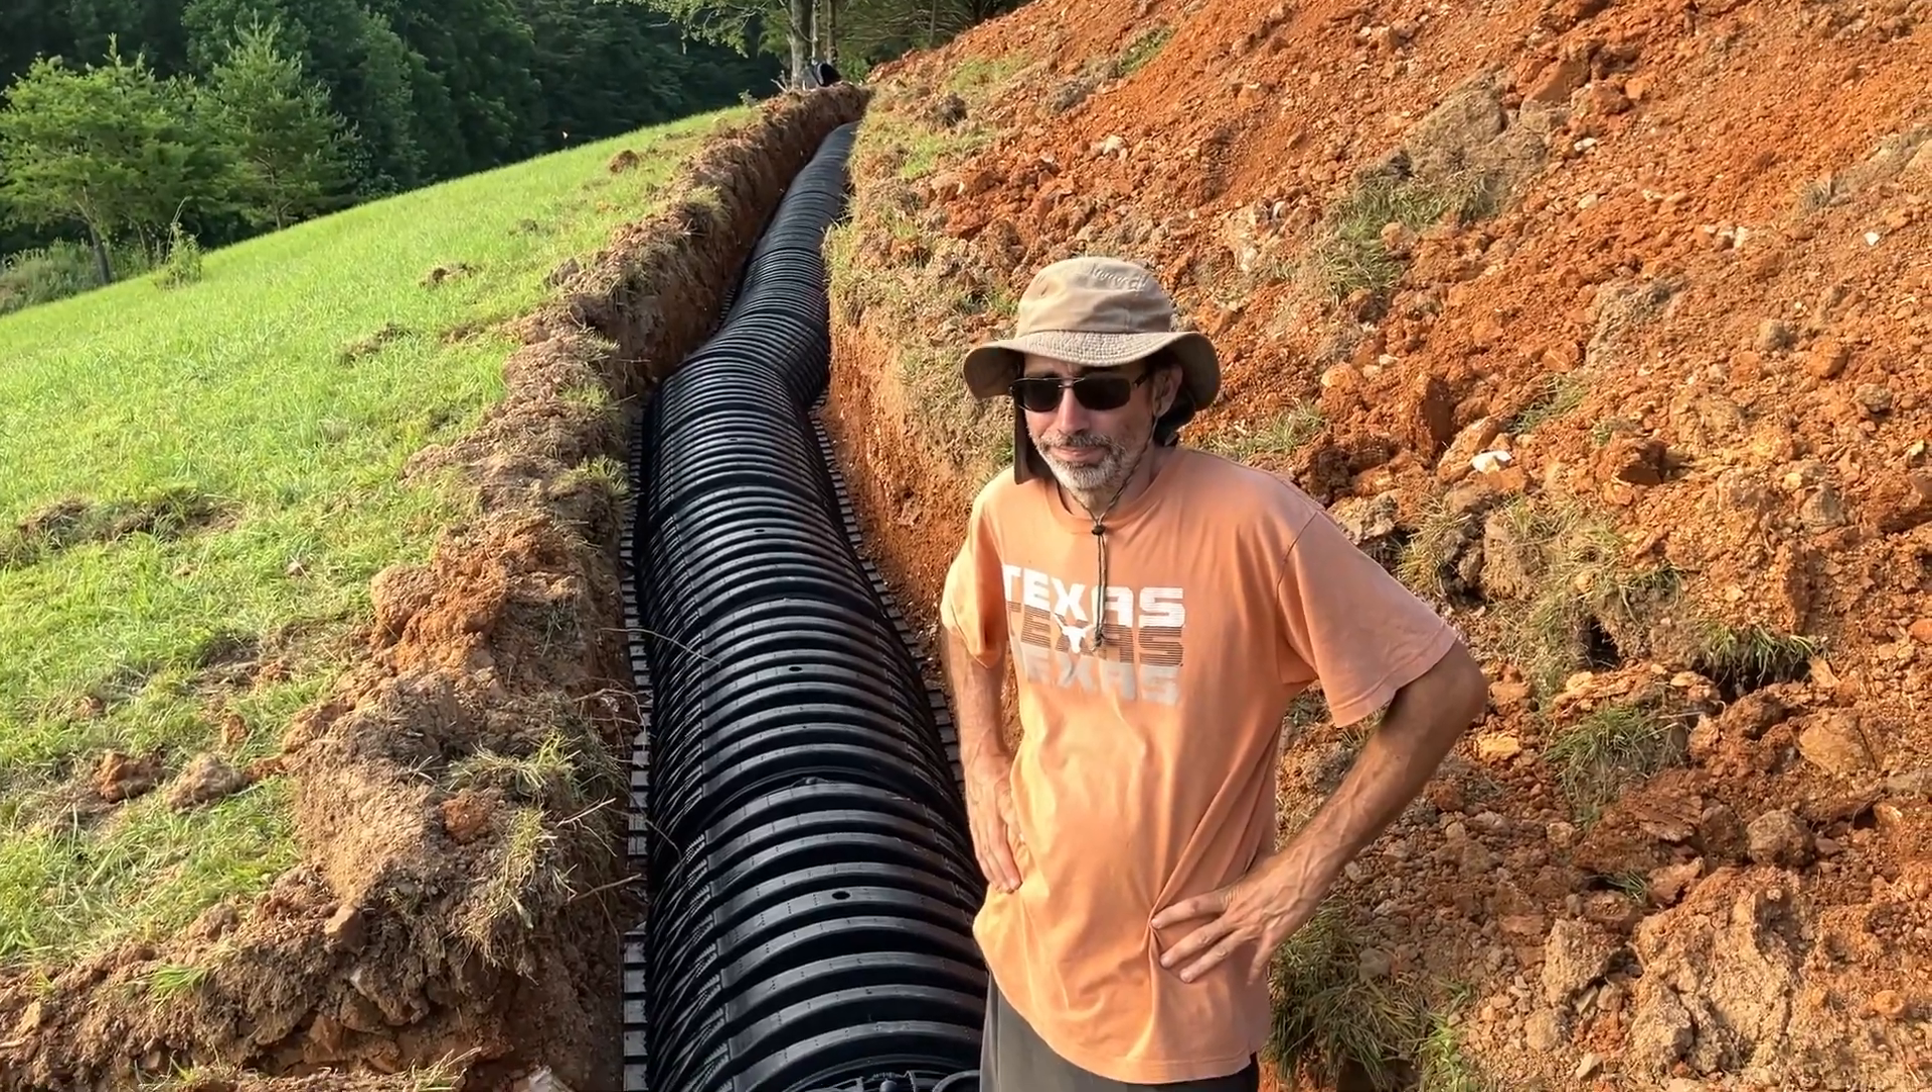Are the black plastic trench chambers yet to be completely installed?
No.